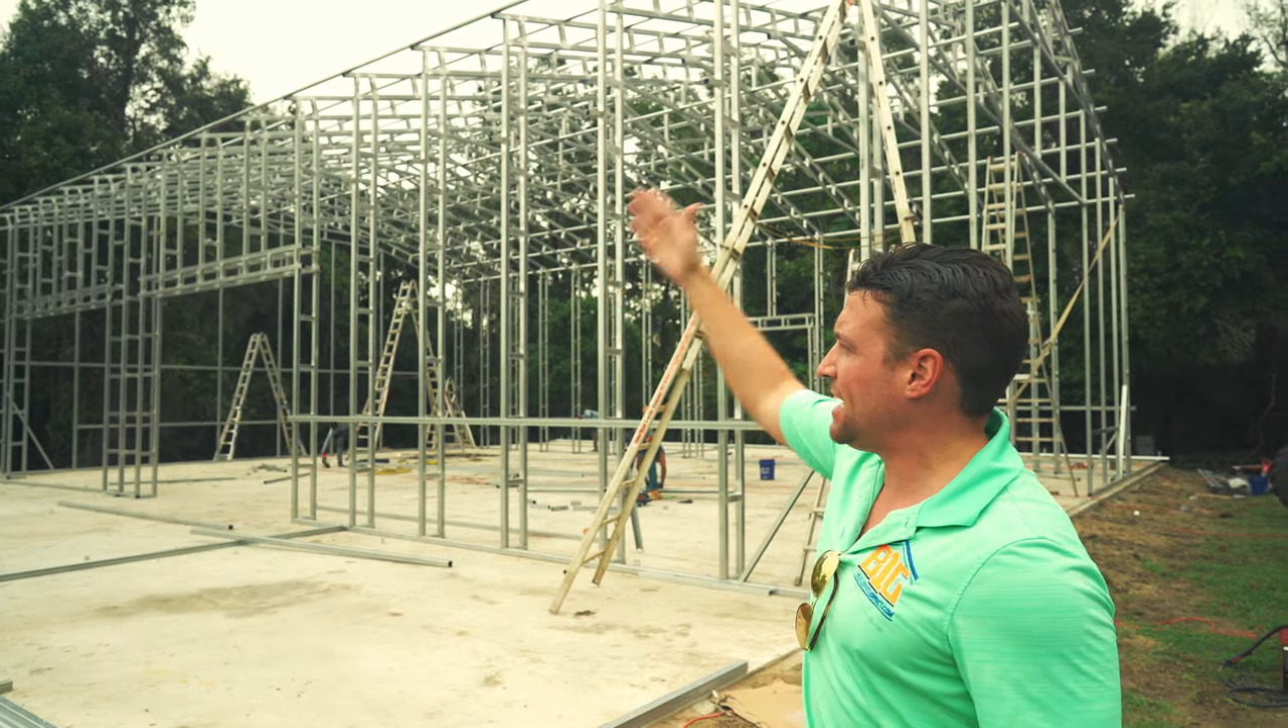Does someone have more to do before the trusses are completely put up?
No.